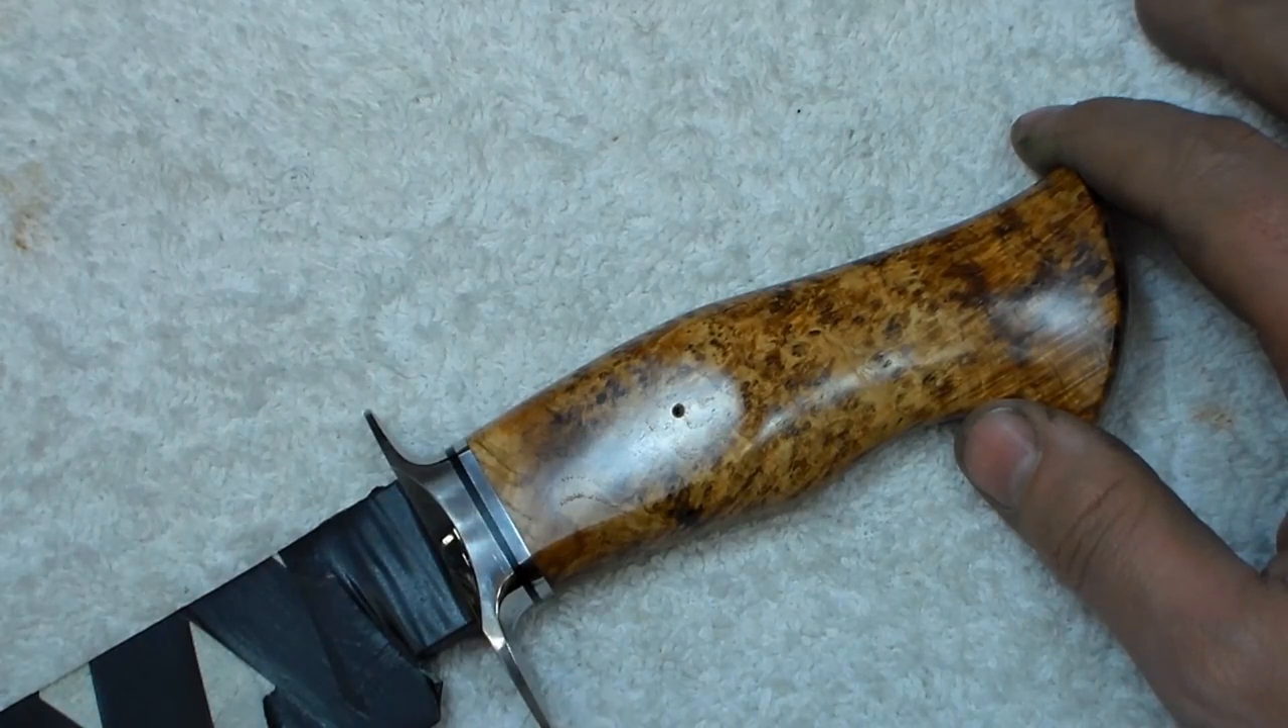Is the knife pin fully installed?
No.